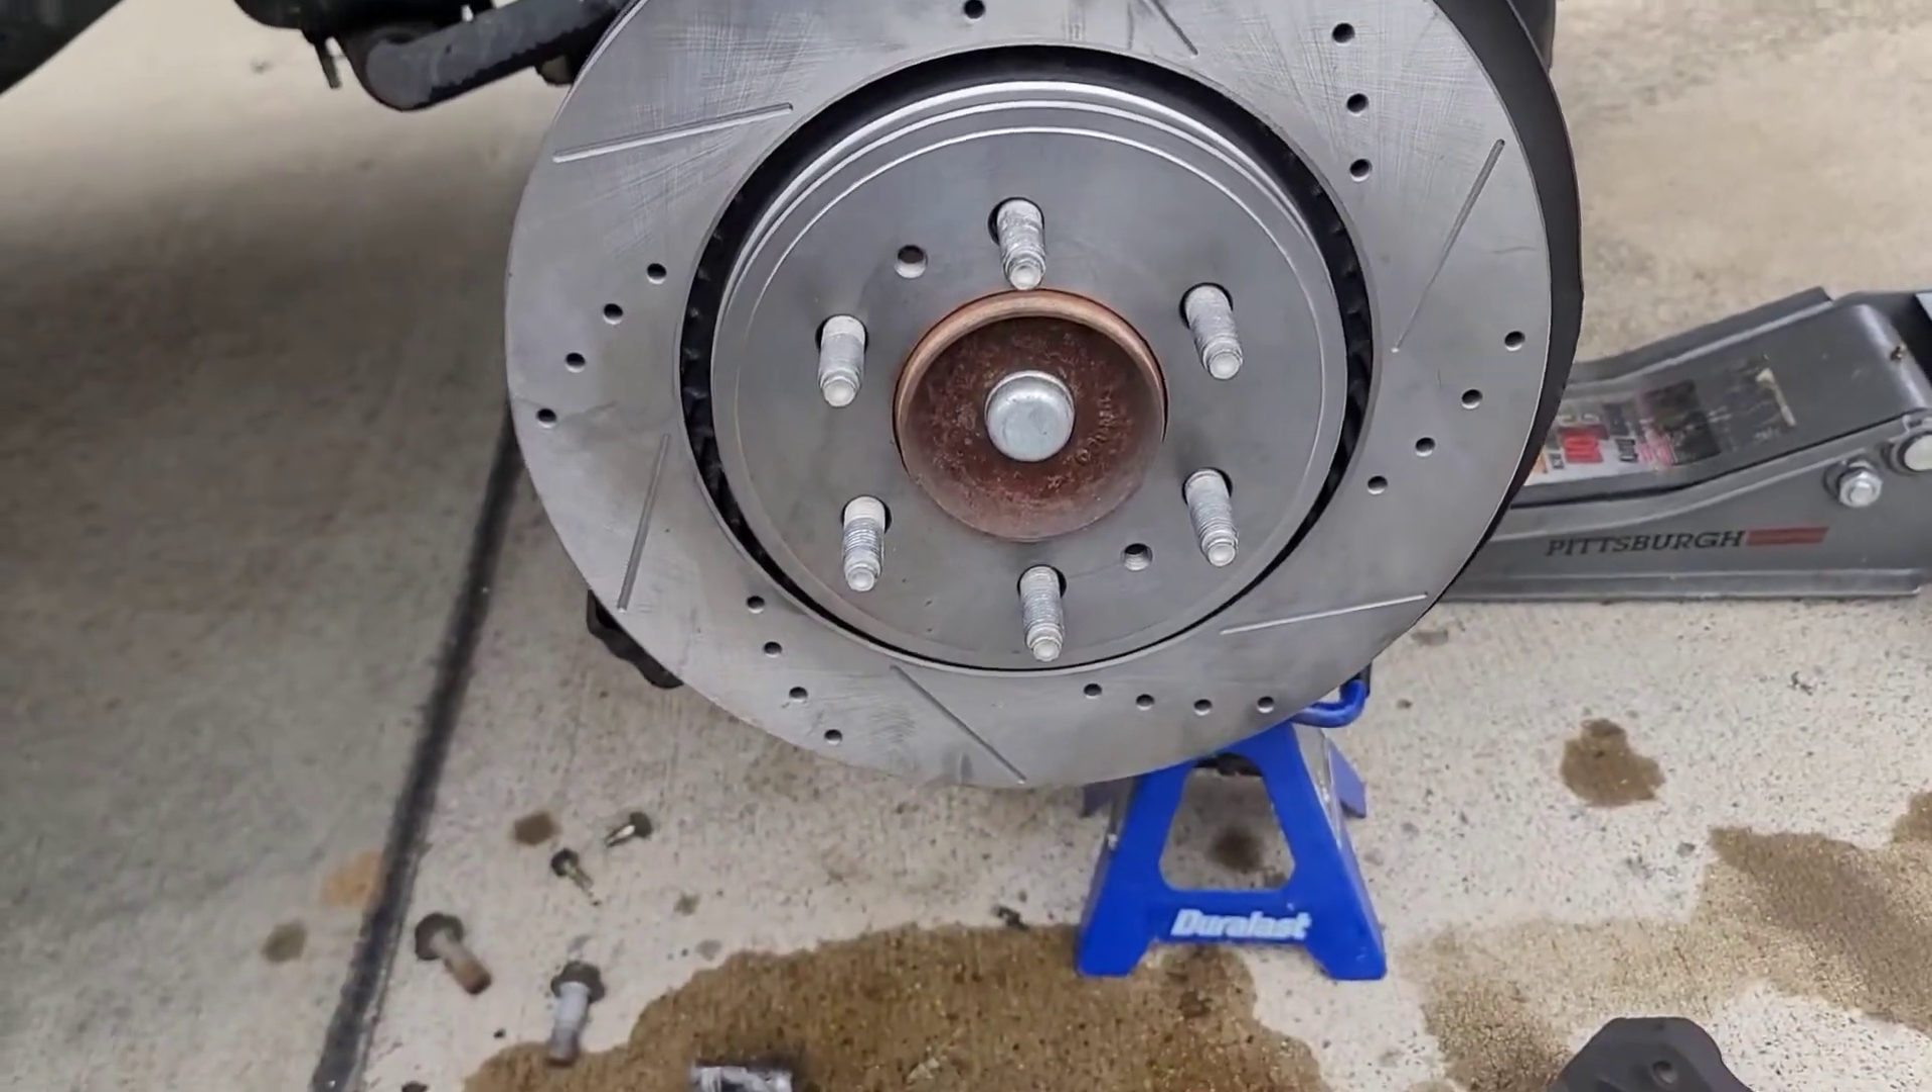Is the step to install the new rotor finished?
Yes.